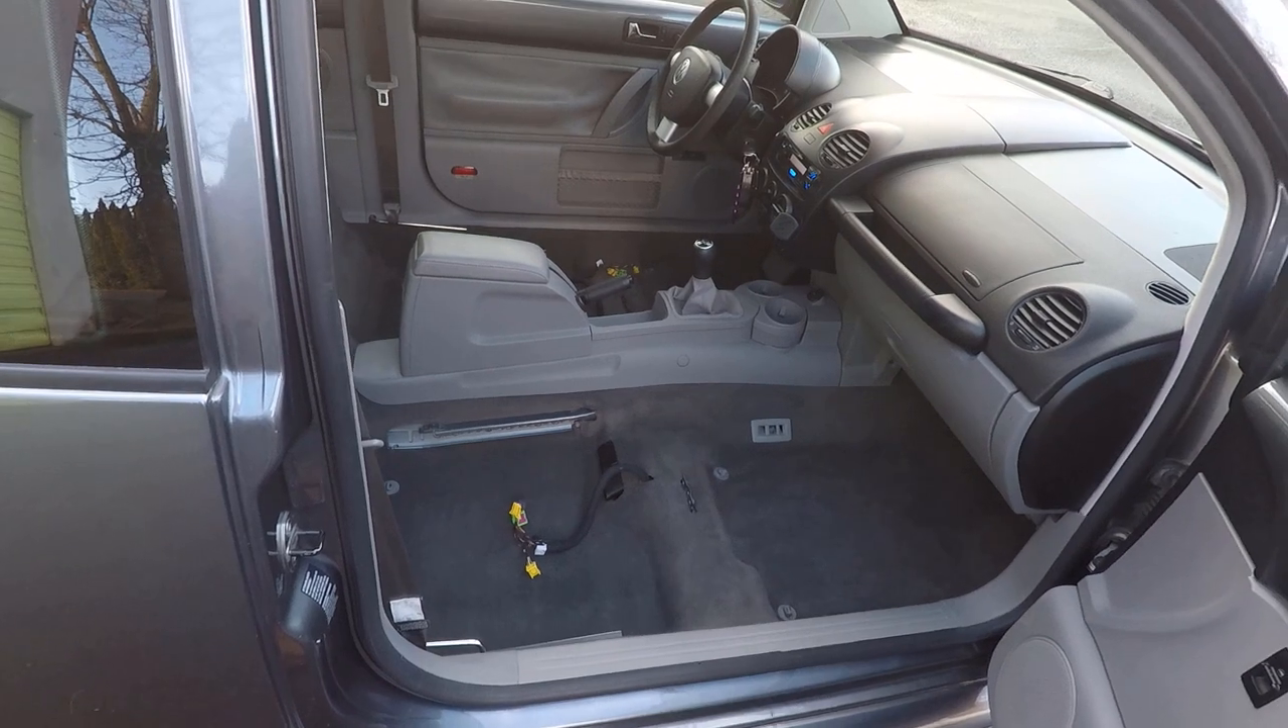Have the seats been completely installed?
No.